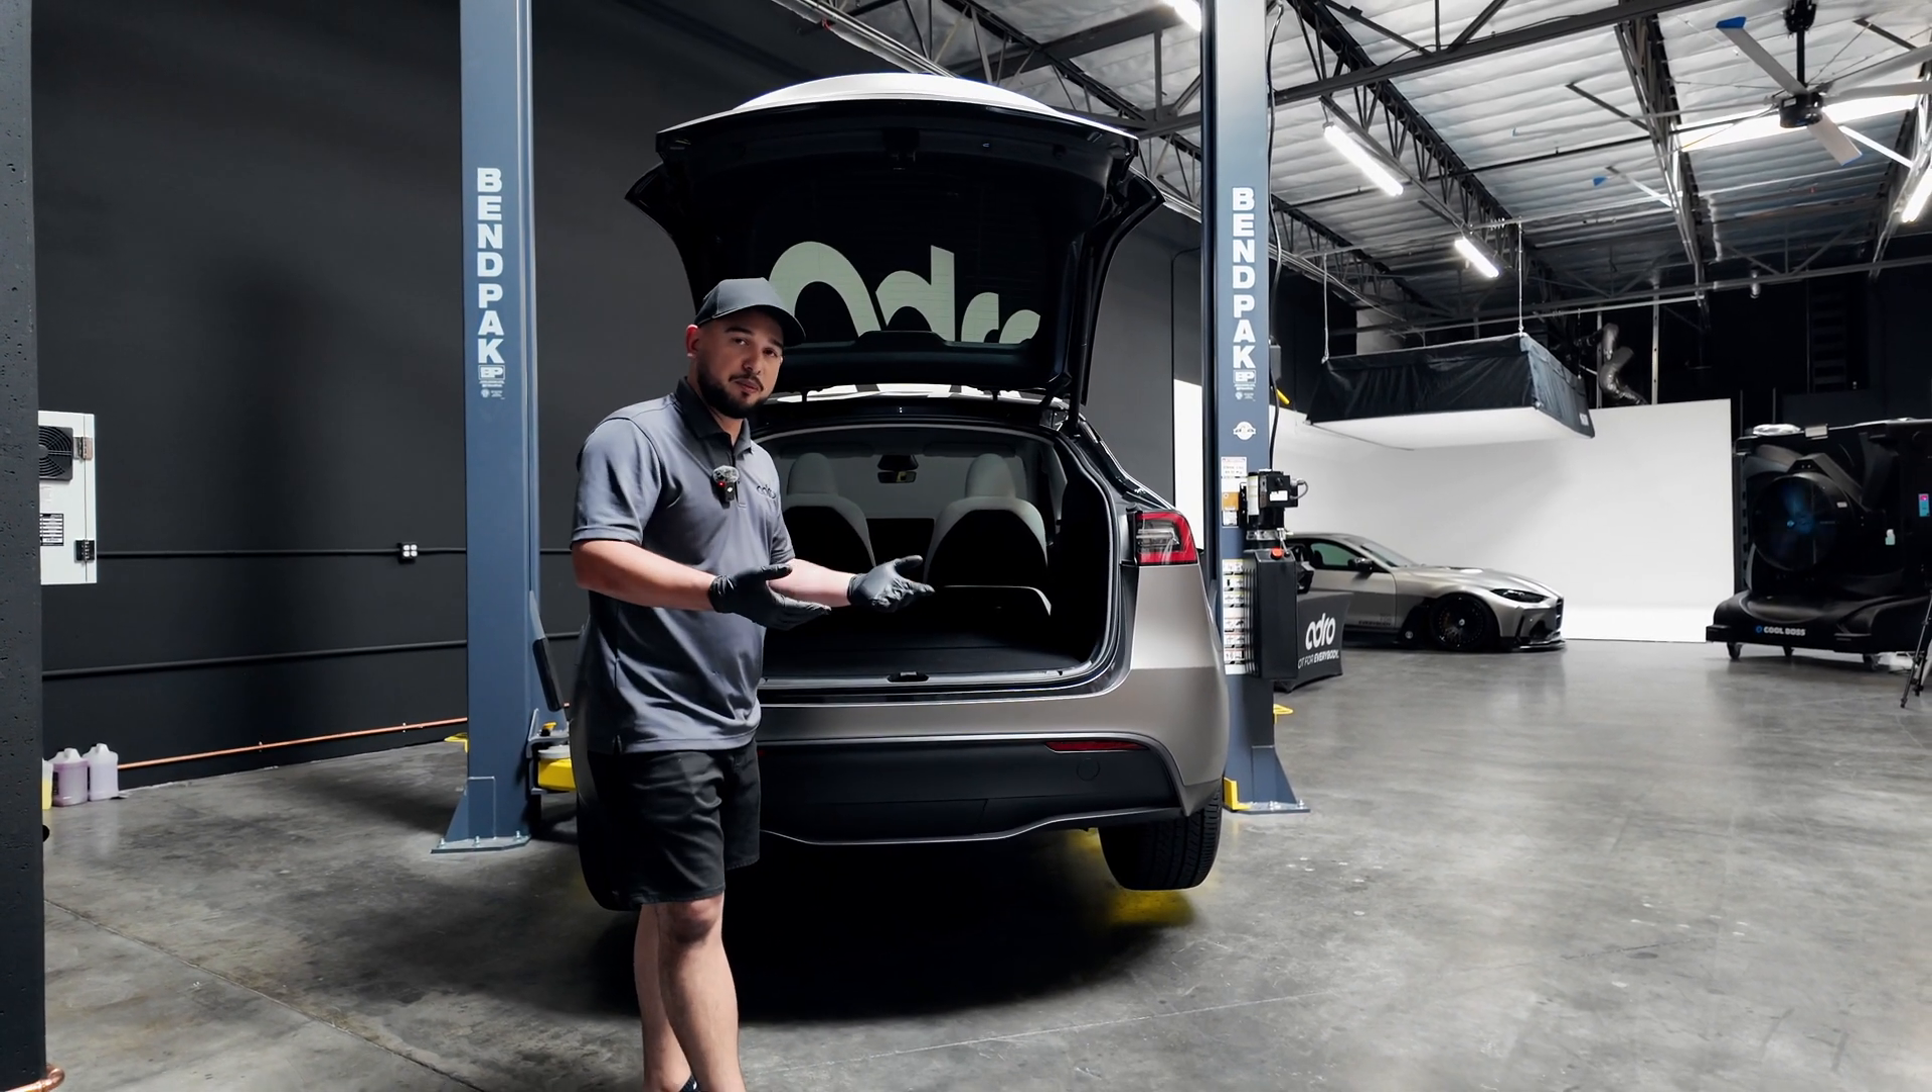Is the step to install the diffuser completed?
No.